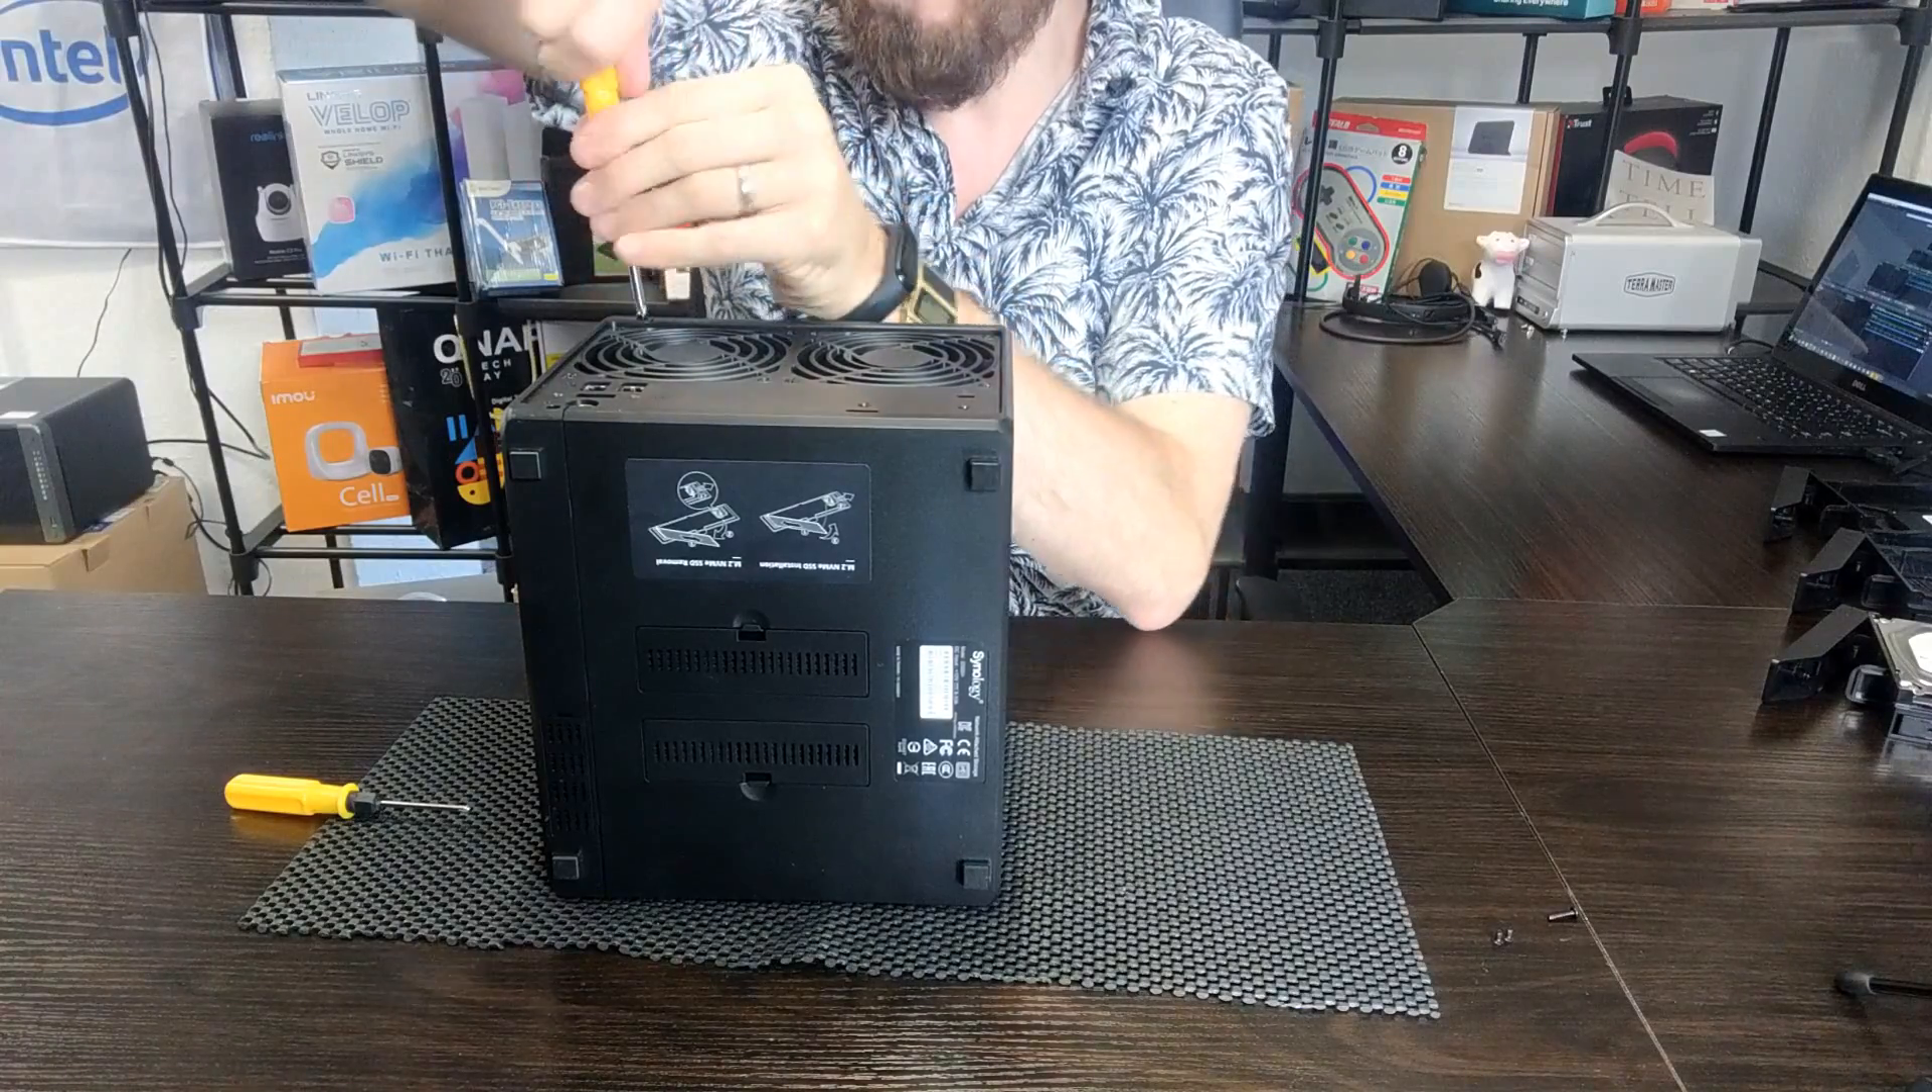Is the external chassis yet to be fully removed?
Yes.